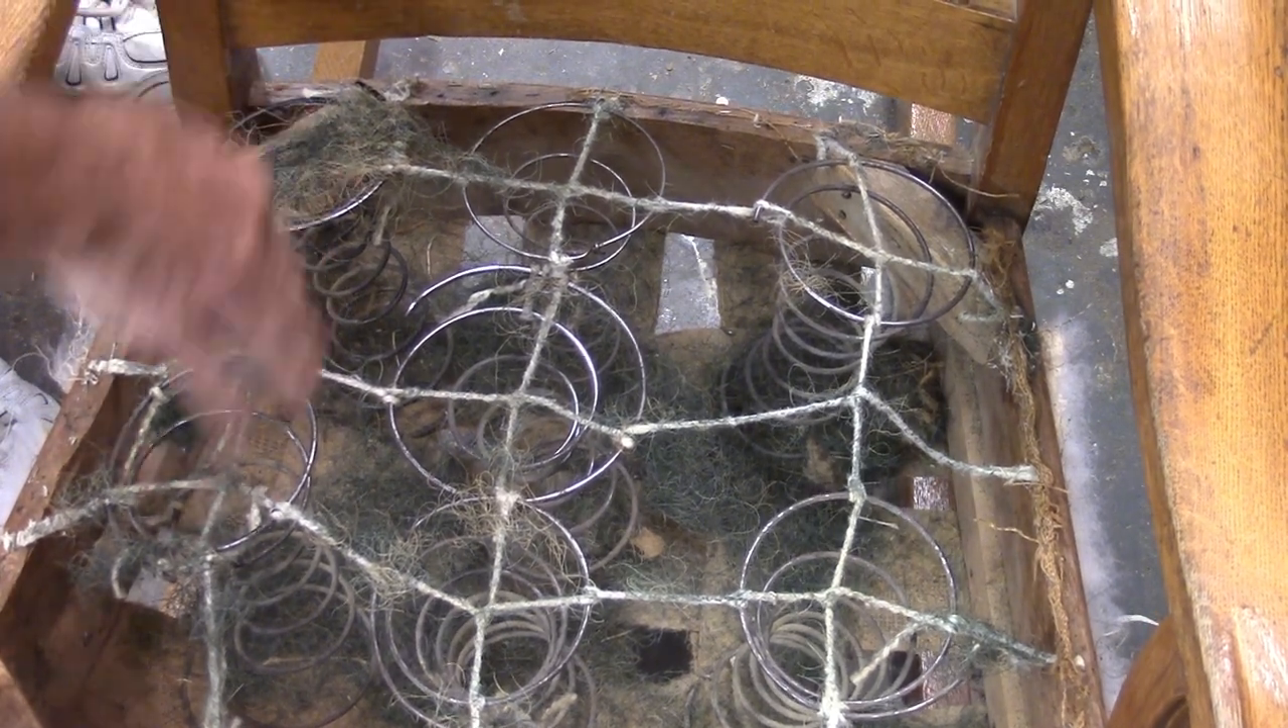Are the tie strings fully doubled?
No.